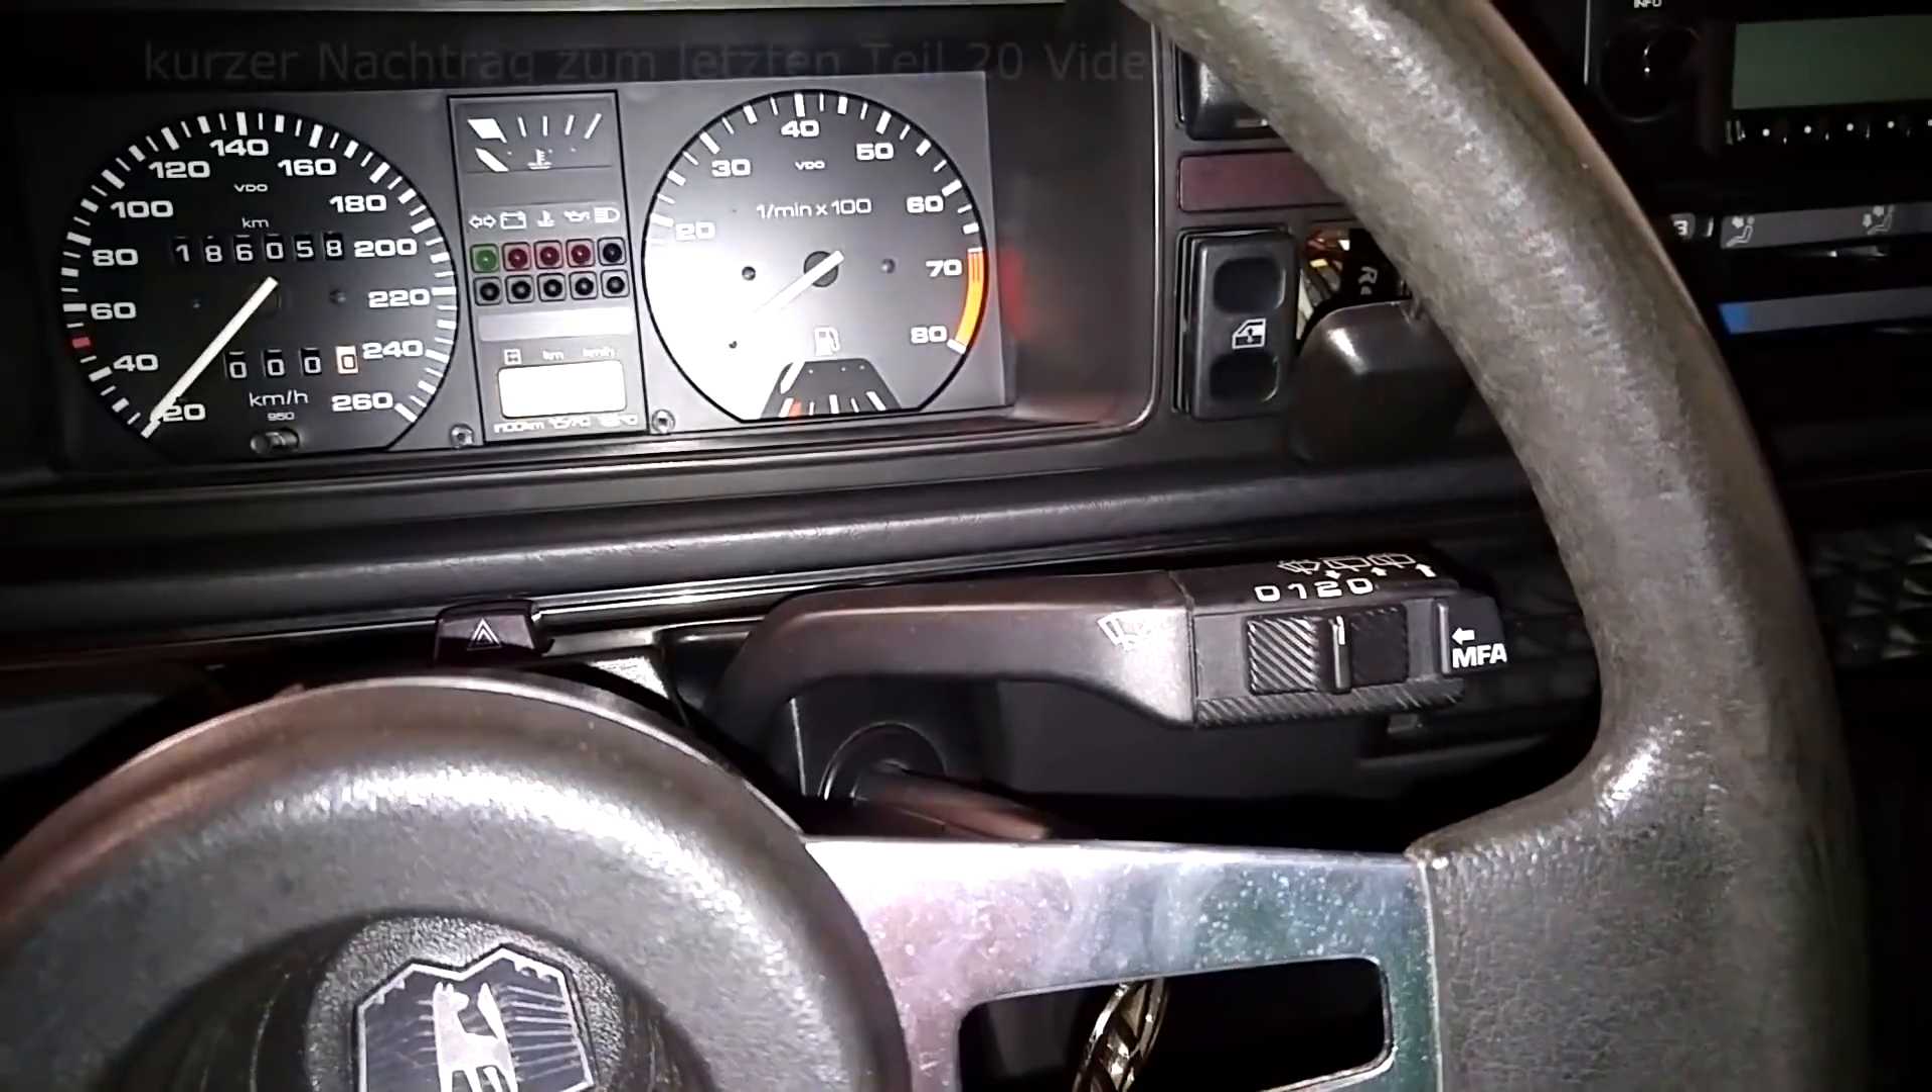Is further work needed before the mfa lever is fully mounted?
No.